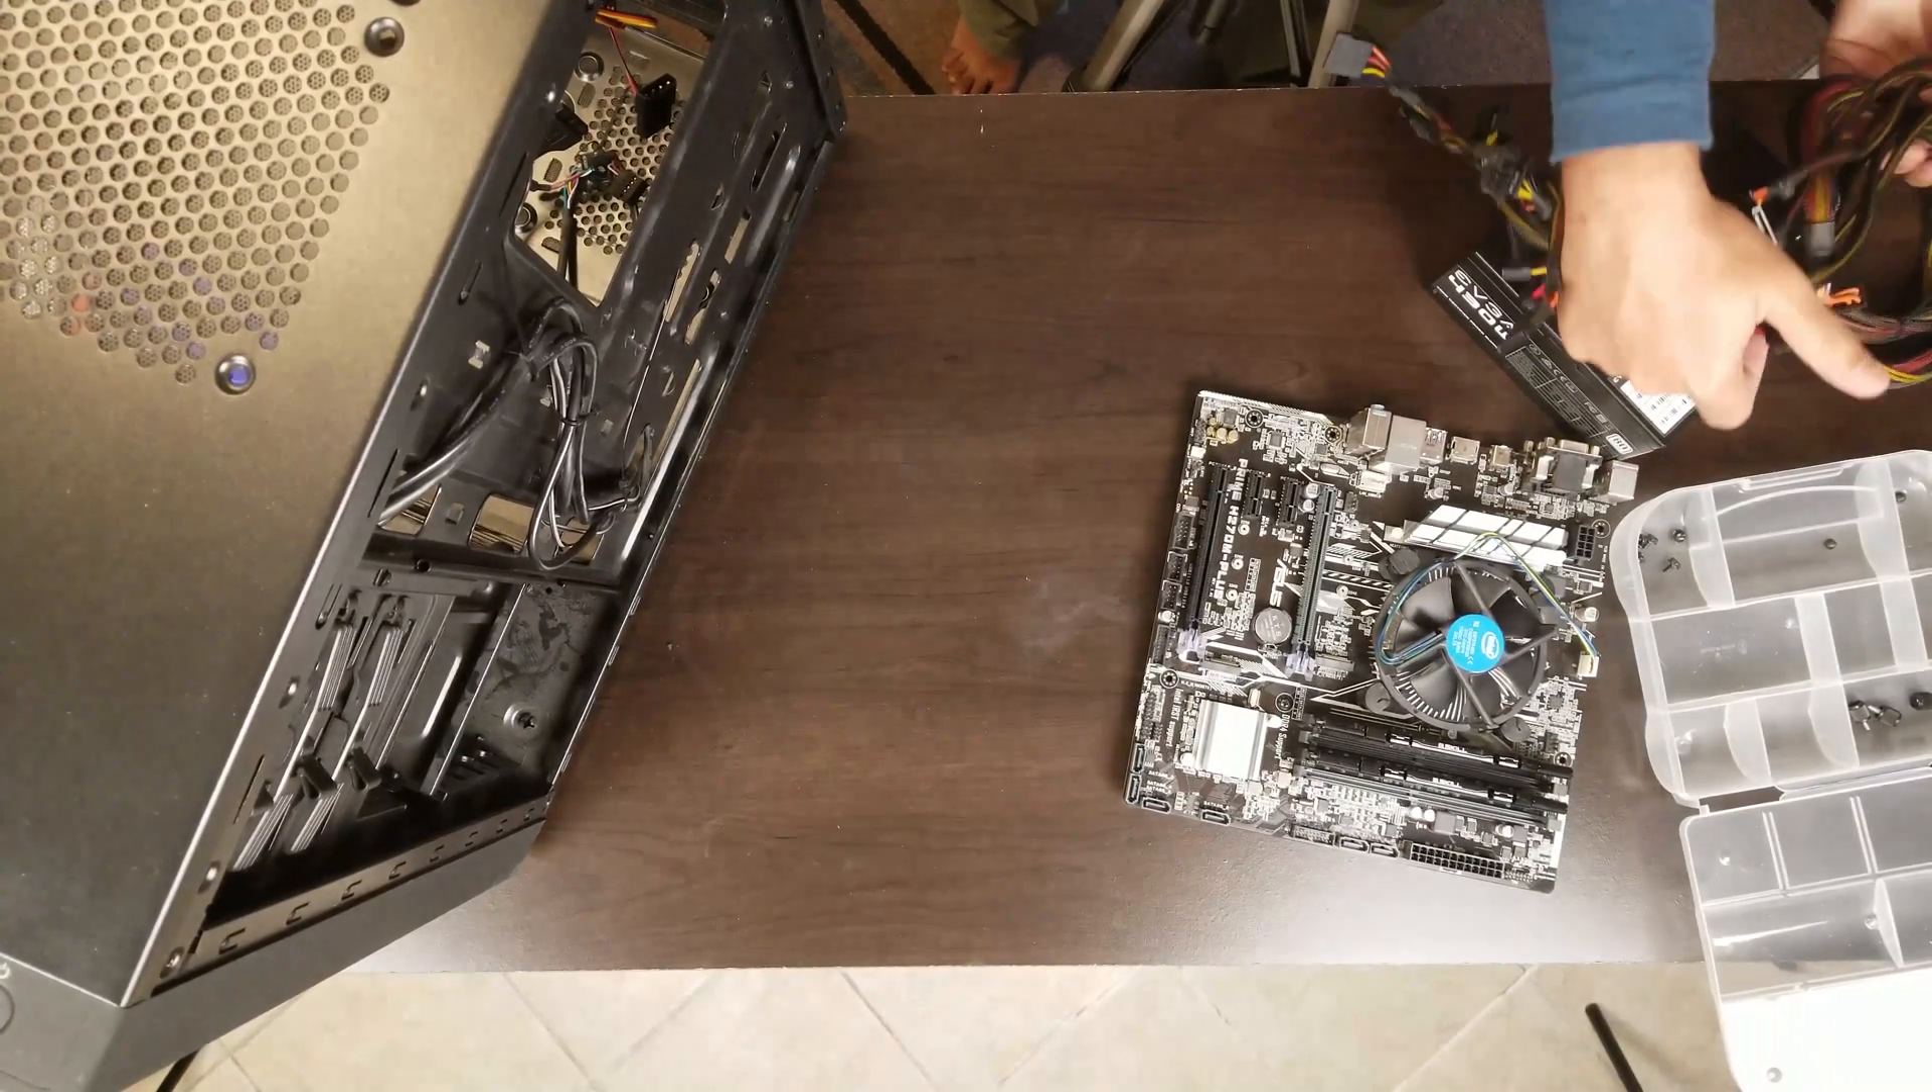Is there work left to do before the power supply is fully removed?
No.